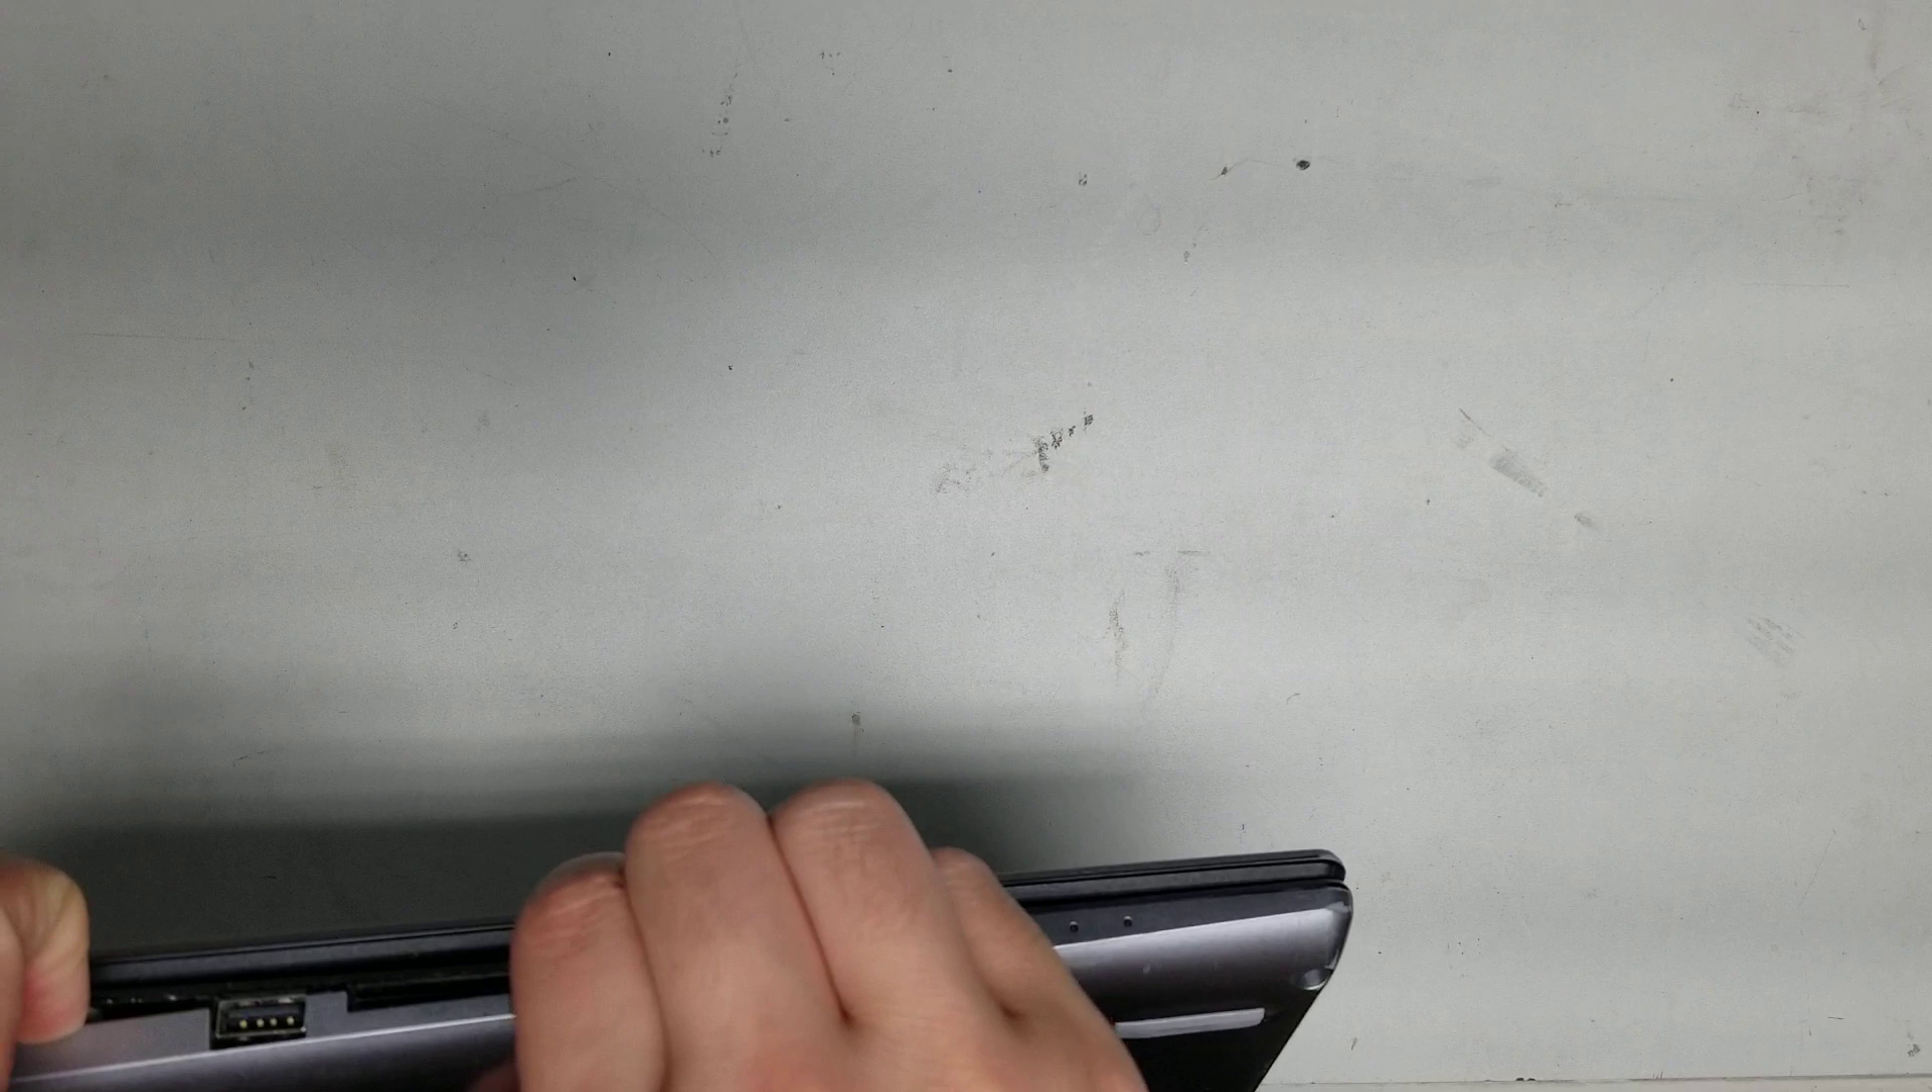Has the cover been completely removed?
No.